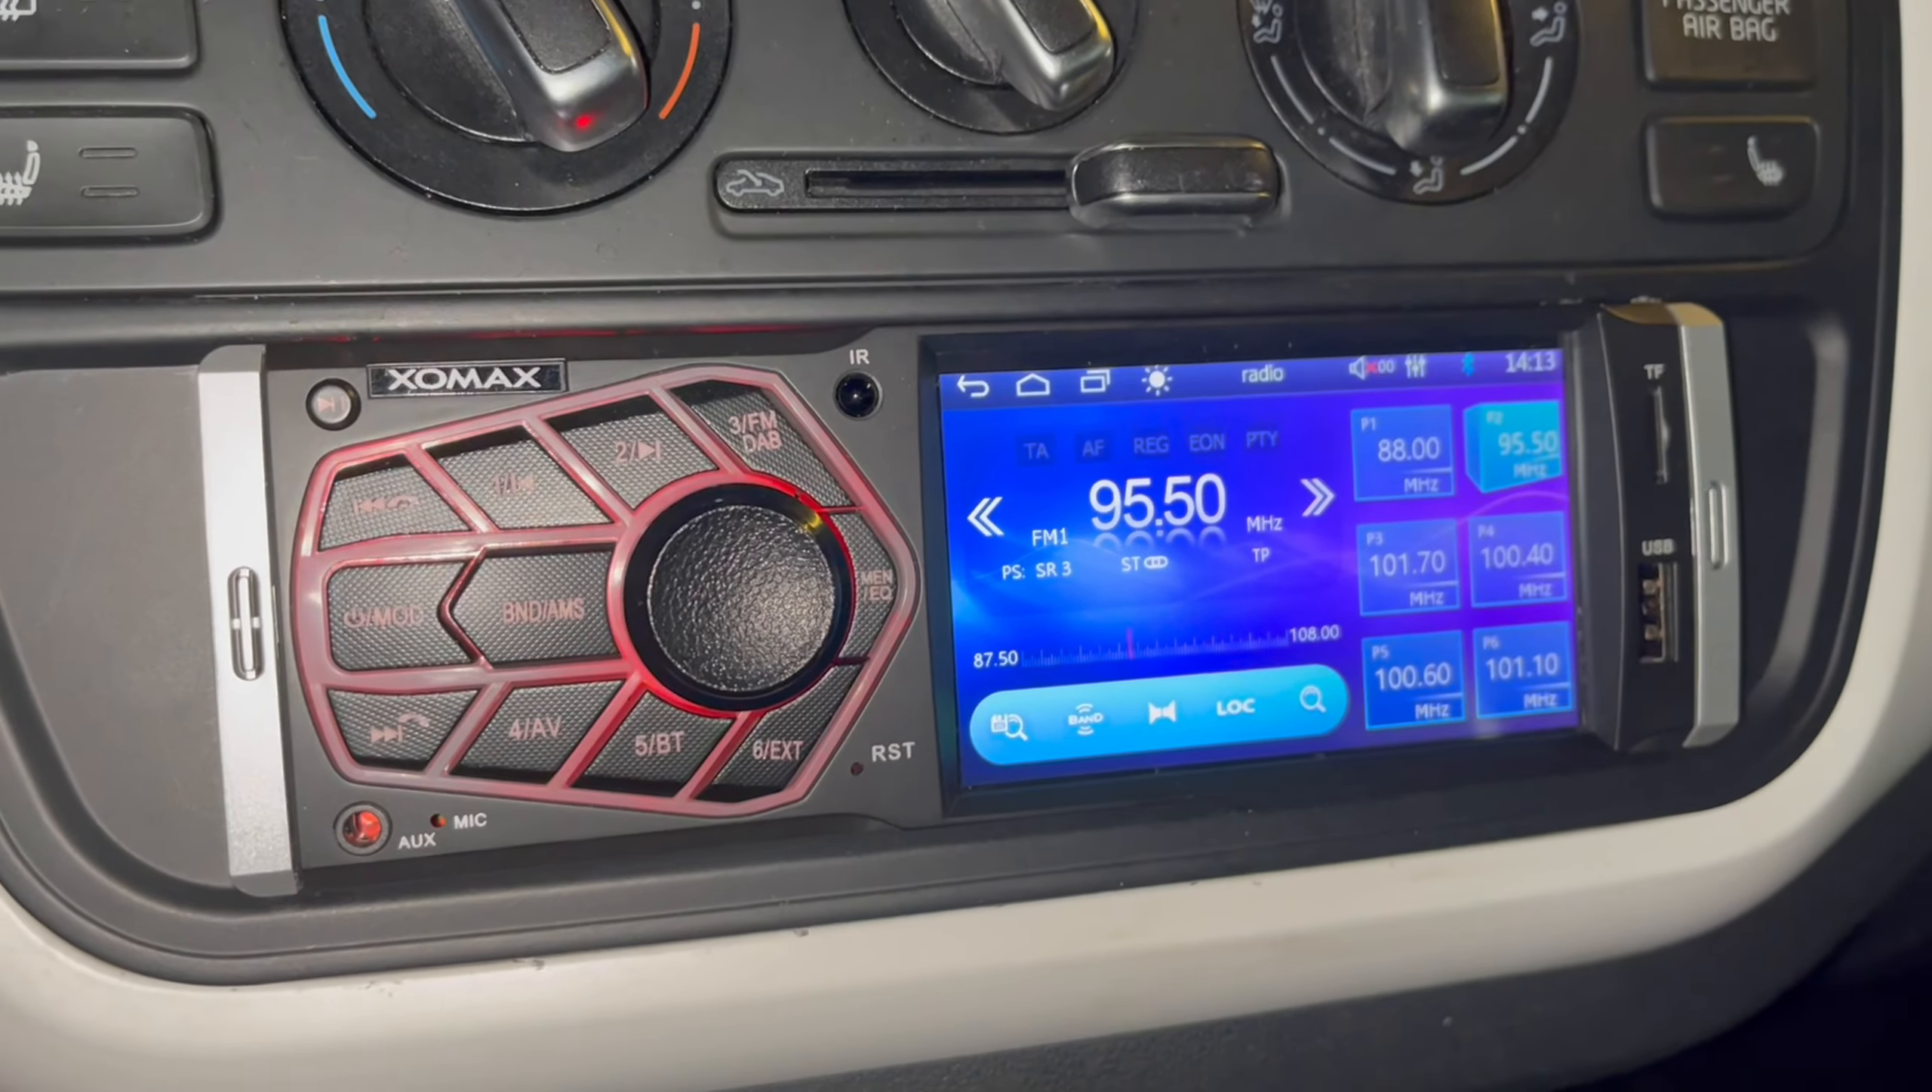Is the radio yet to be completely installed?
No.